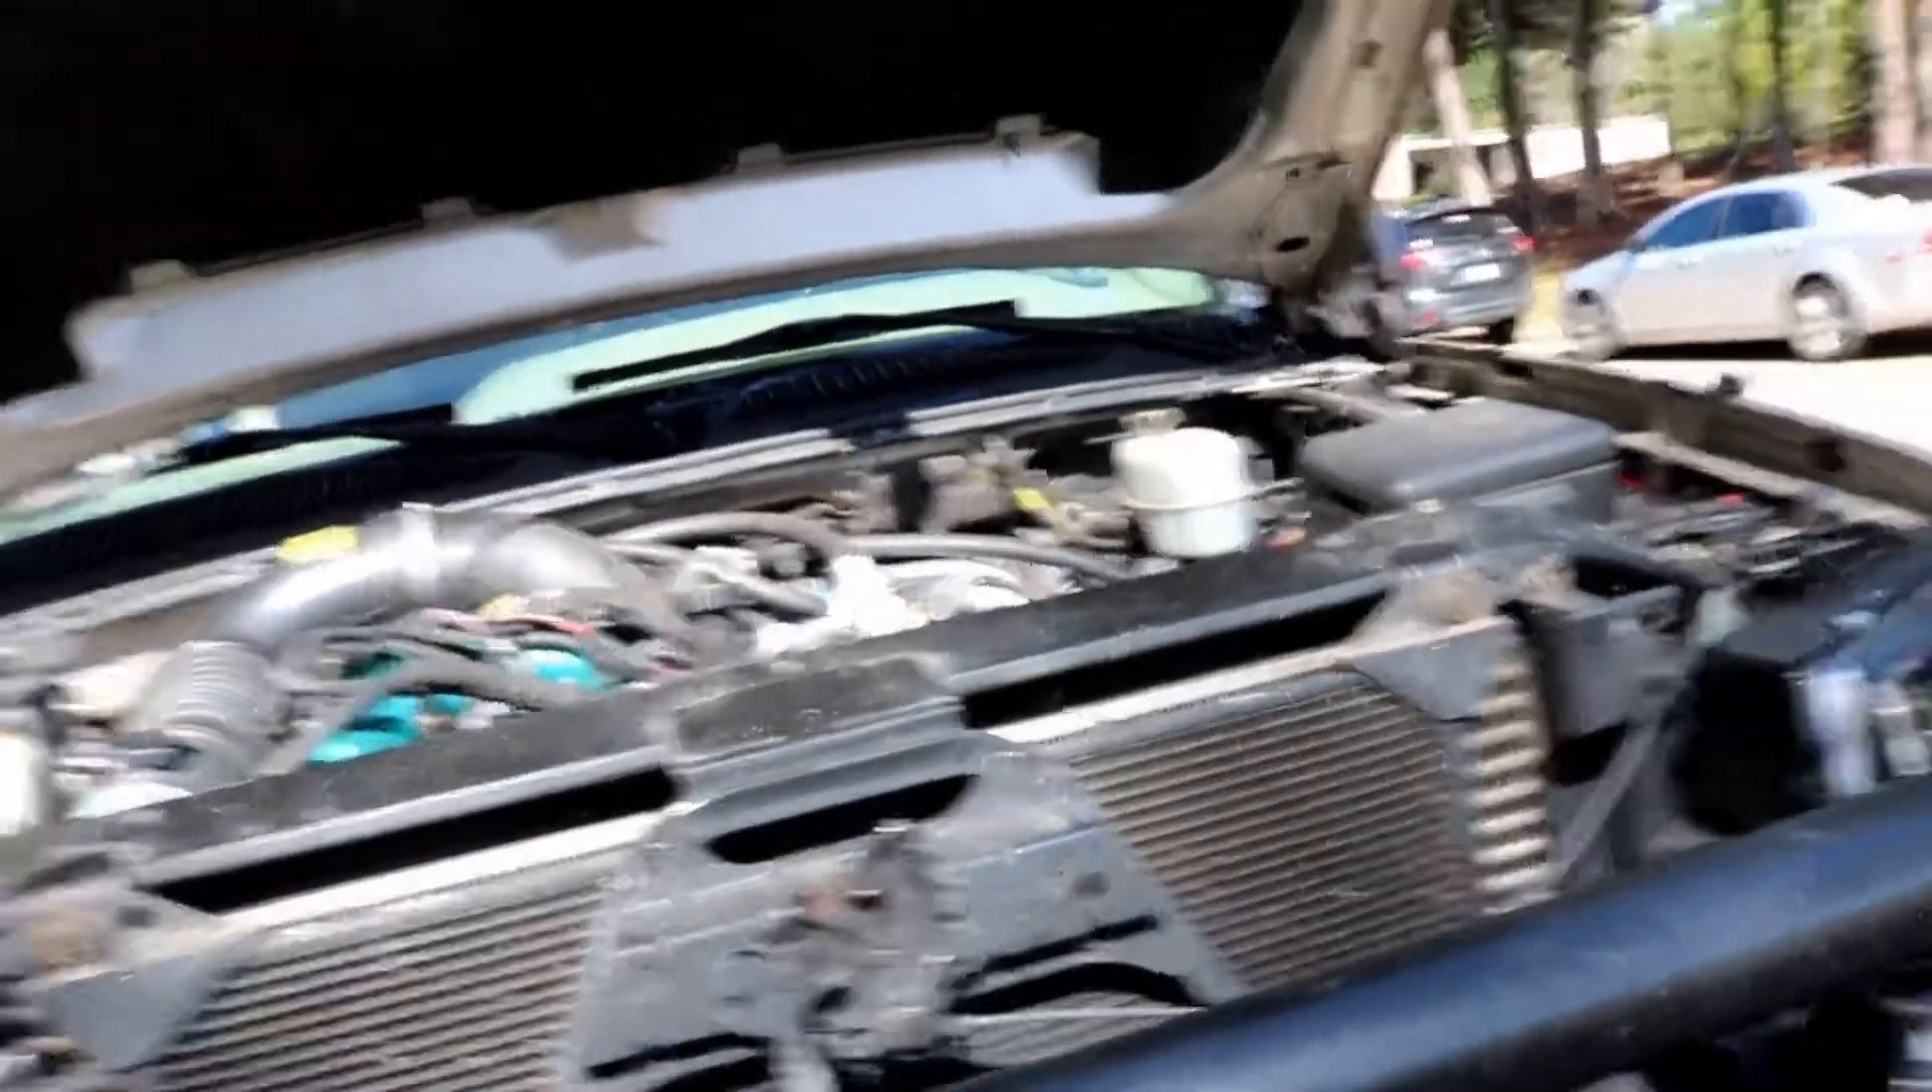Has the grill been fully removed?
Yes.